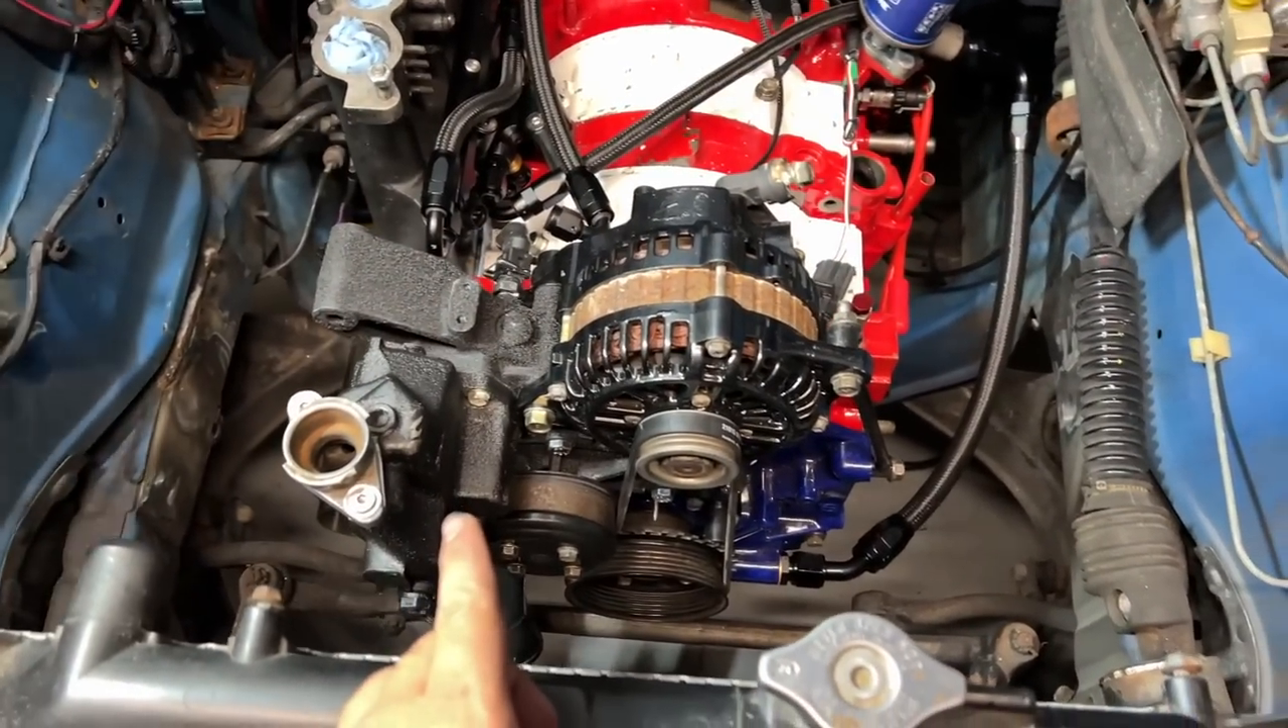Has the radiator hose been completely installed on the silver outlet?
No.